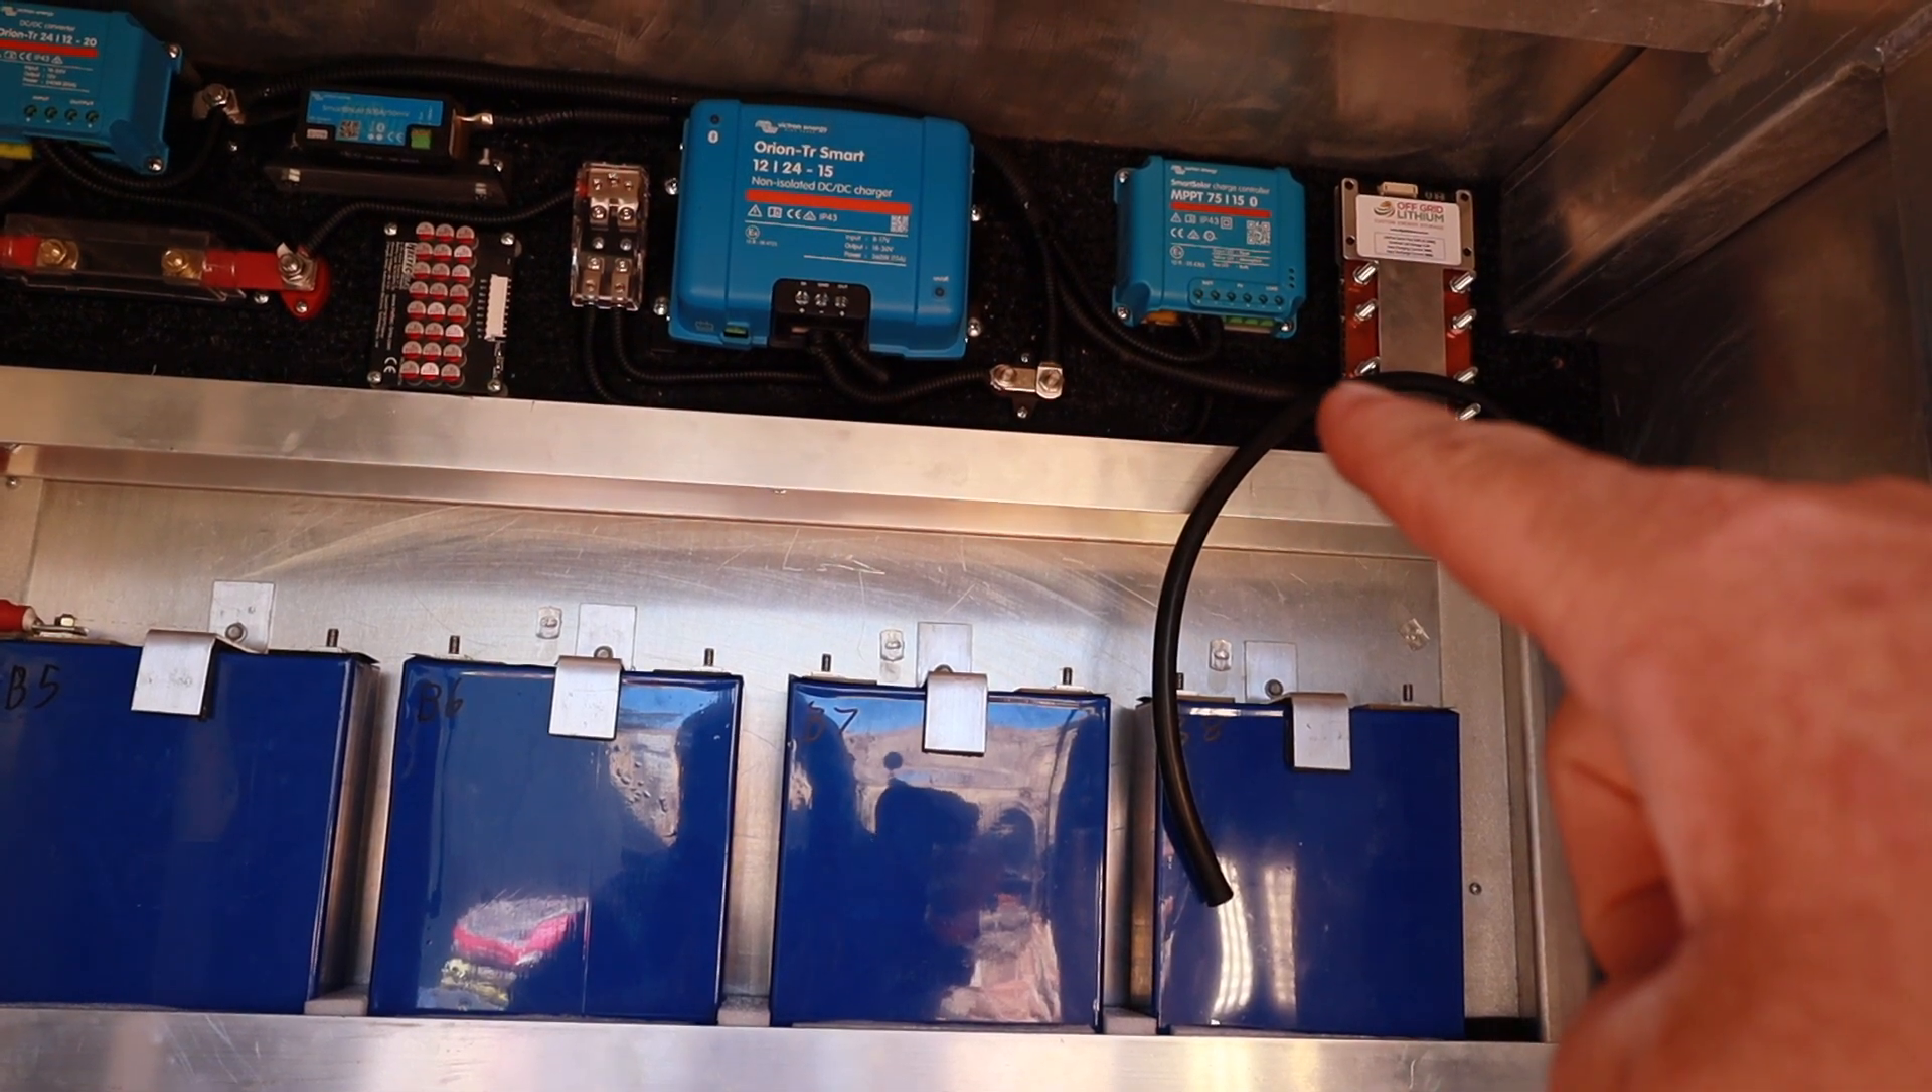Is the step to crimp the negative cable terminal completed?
No.